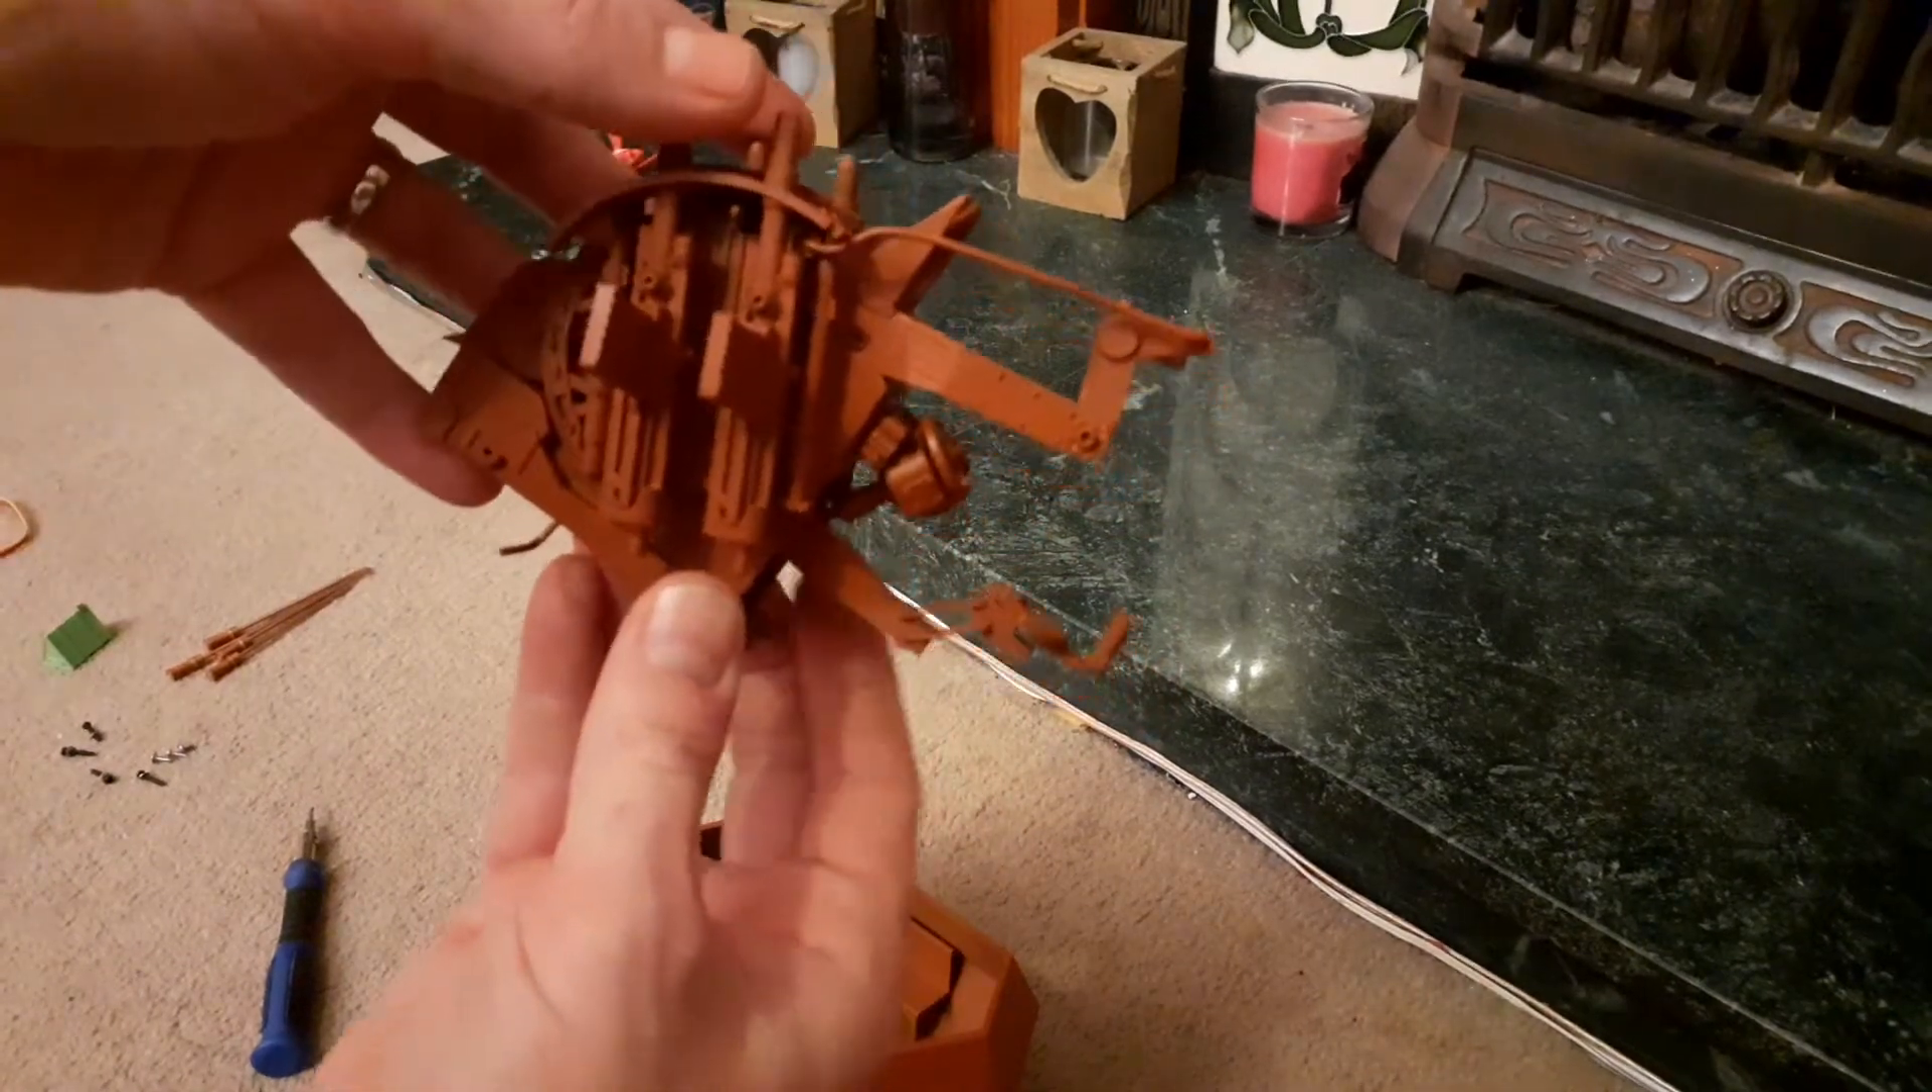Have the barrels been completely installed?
No.